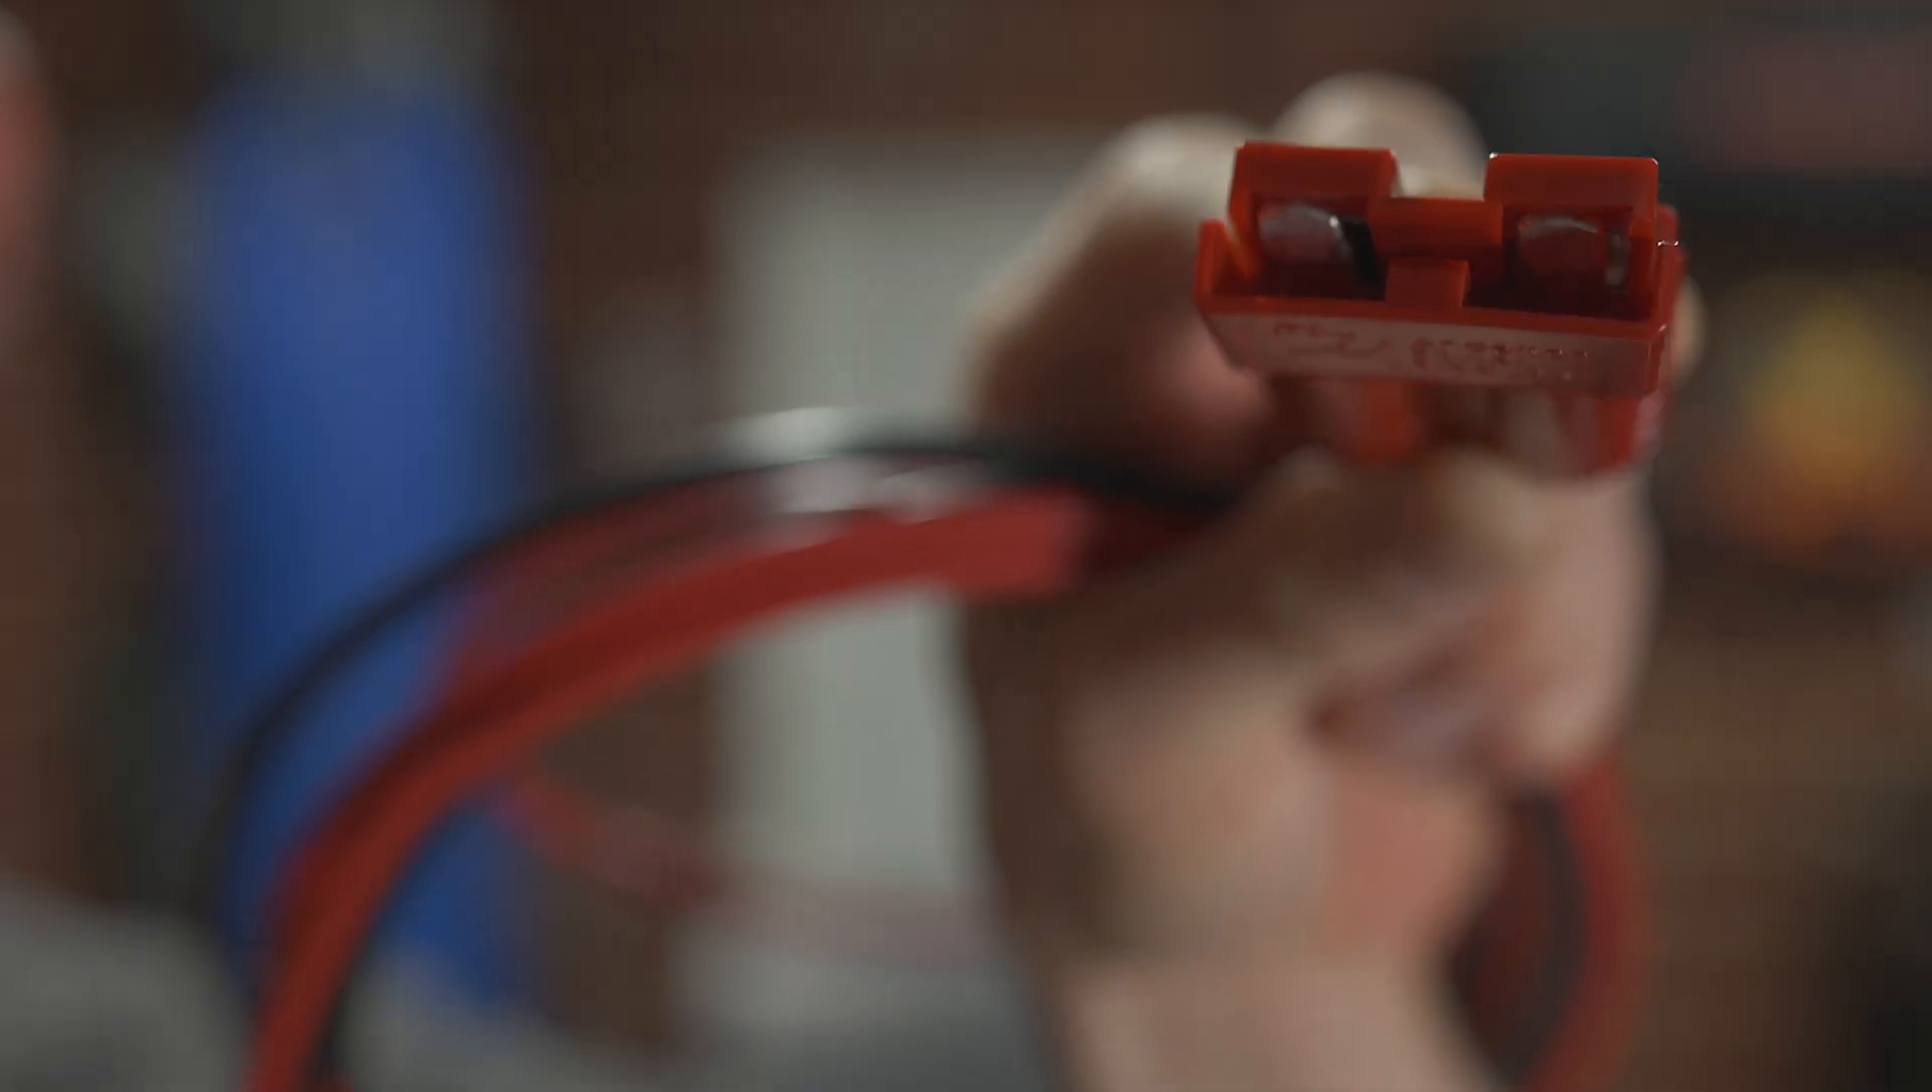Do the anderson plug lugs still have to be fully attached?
No.